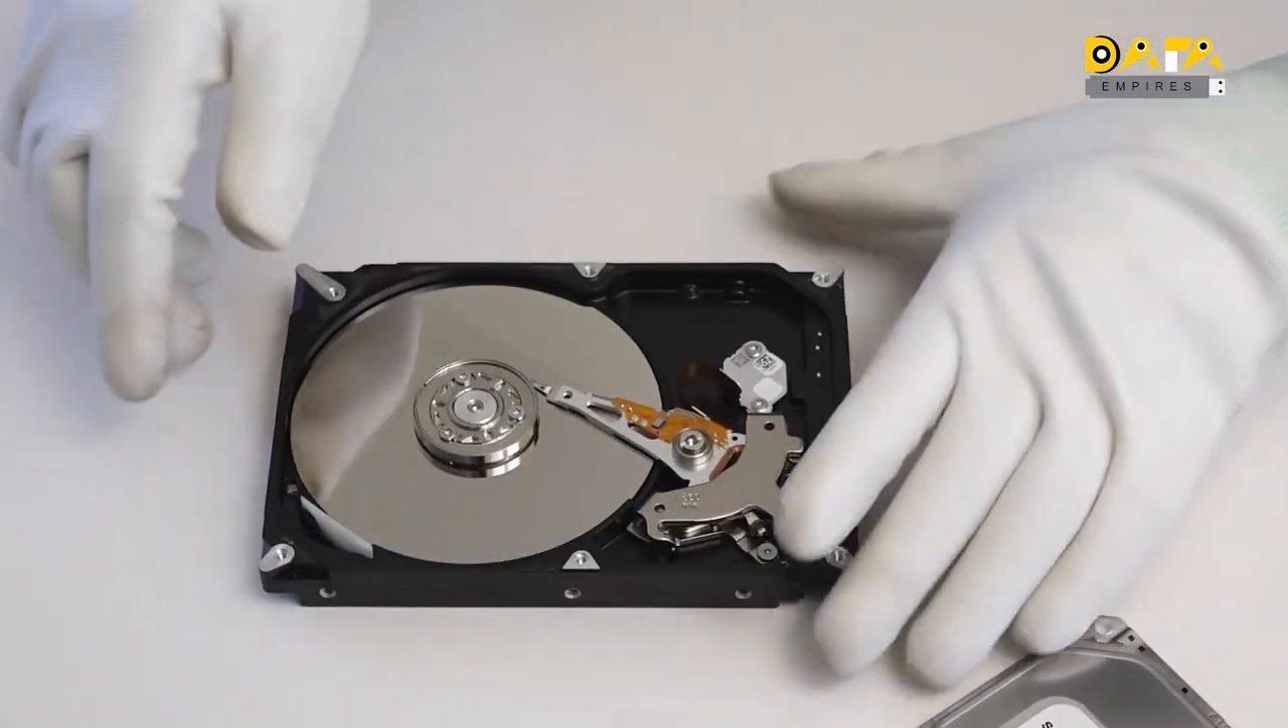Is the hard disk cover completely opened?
Yes.